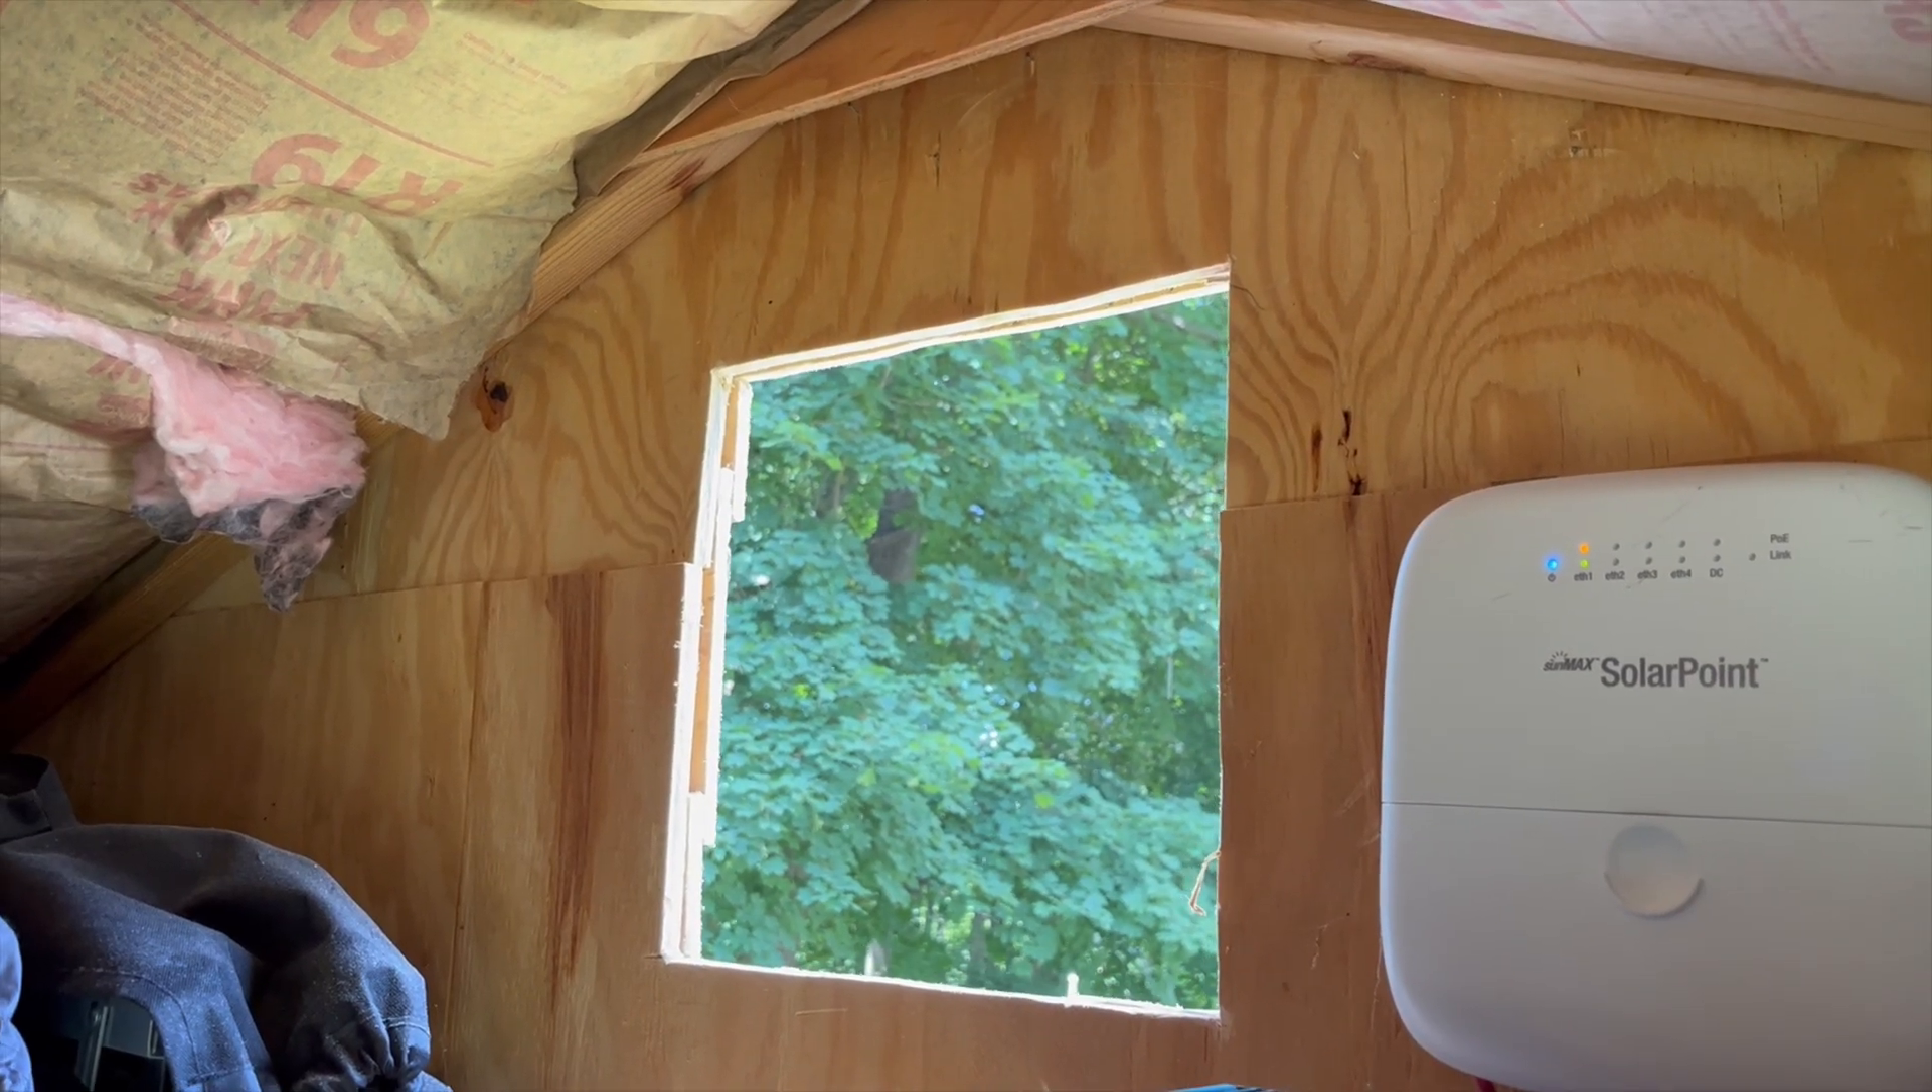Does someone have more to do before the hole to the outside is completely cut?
No.